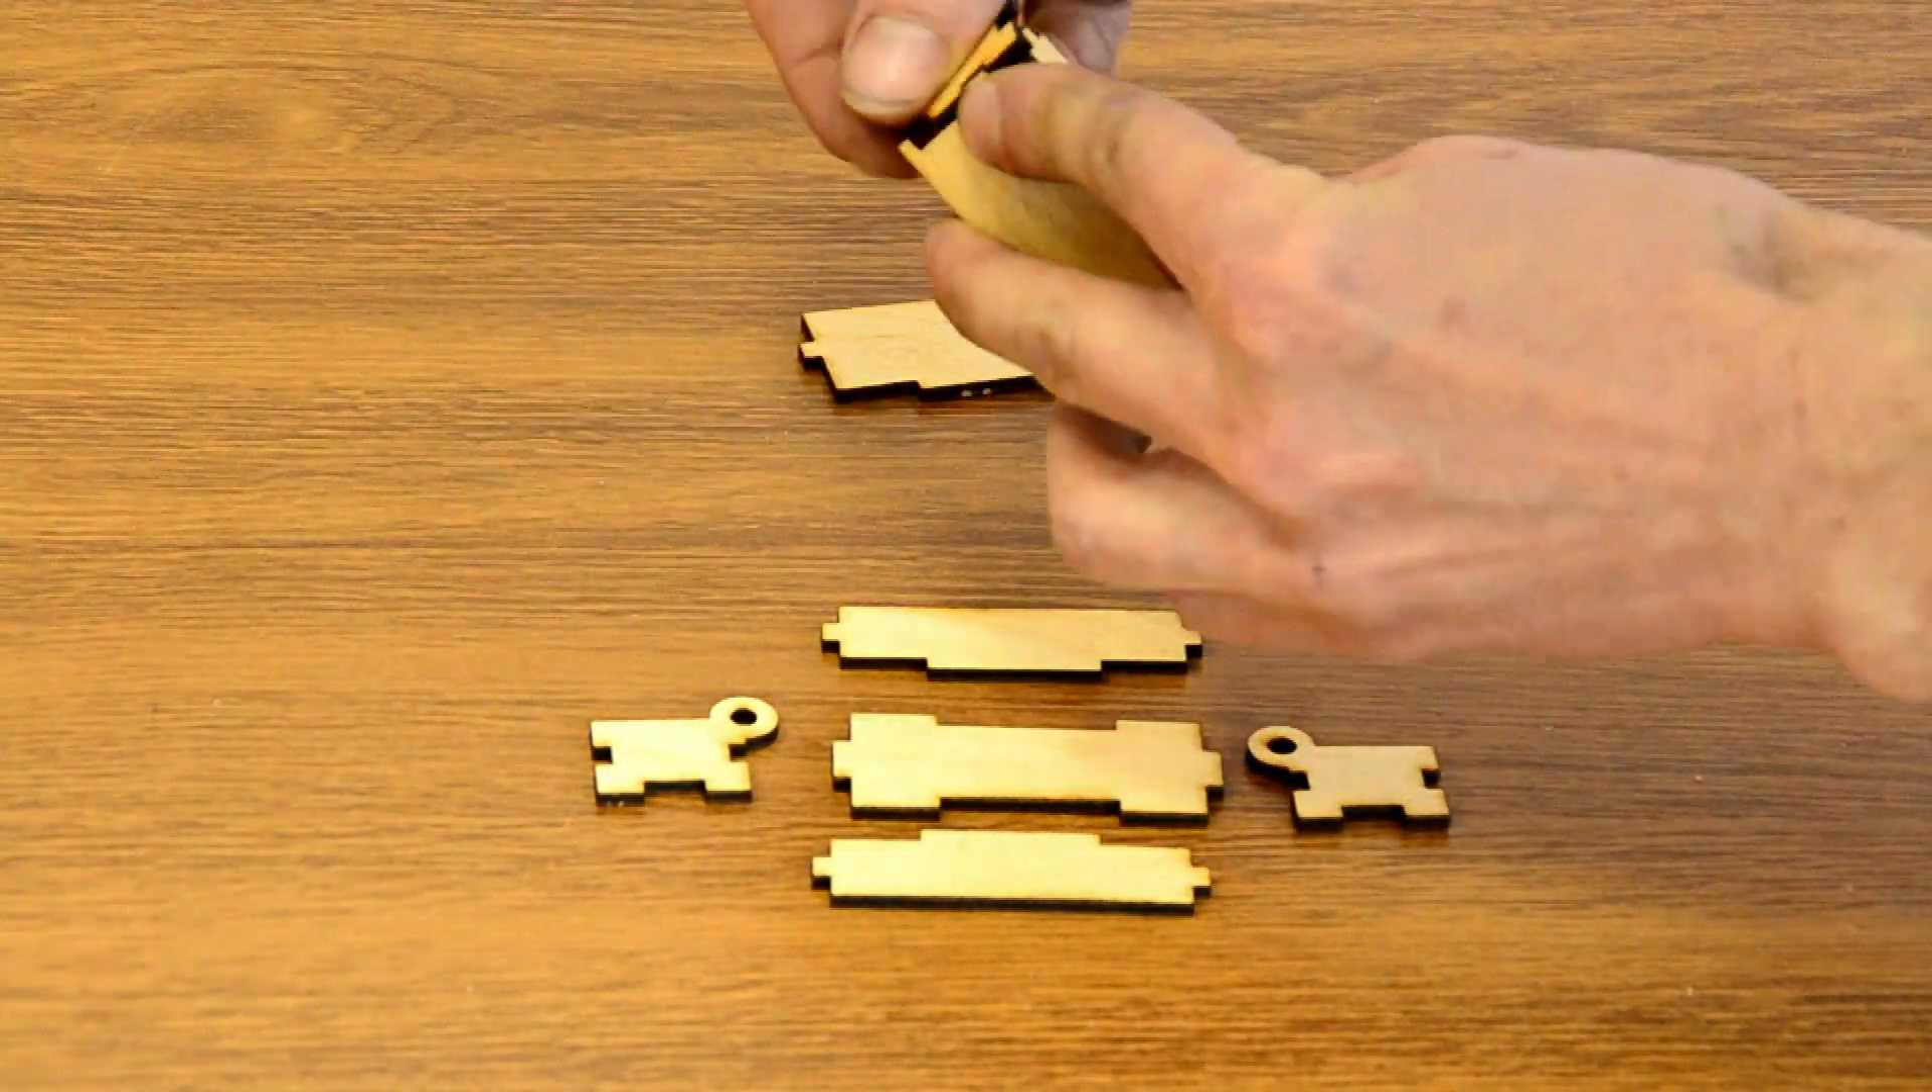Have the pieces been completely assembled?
No.